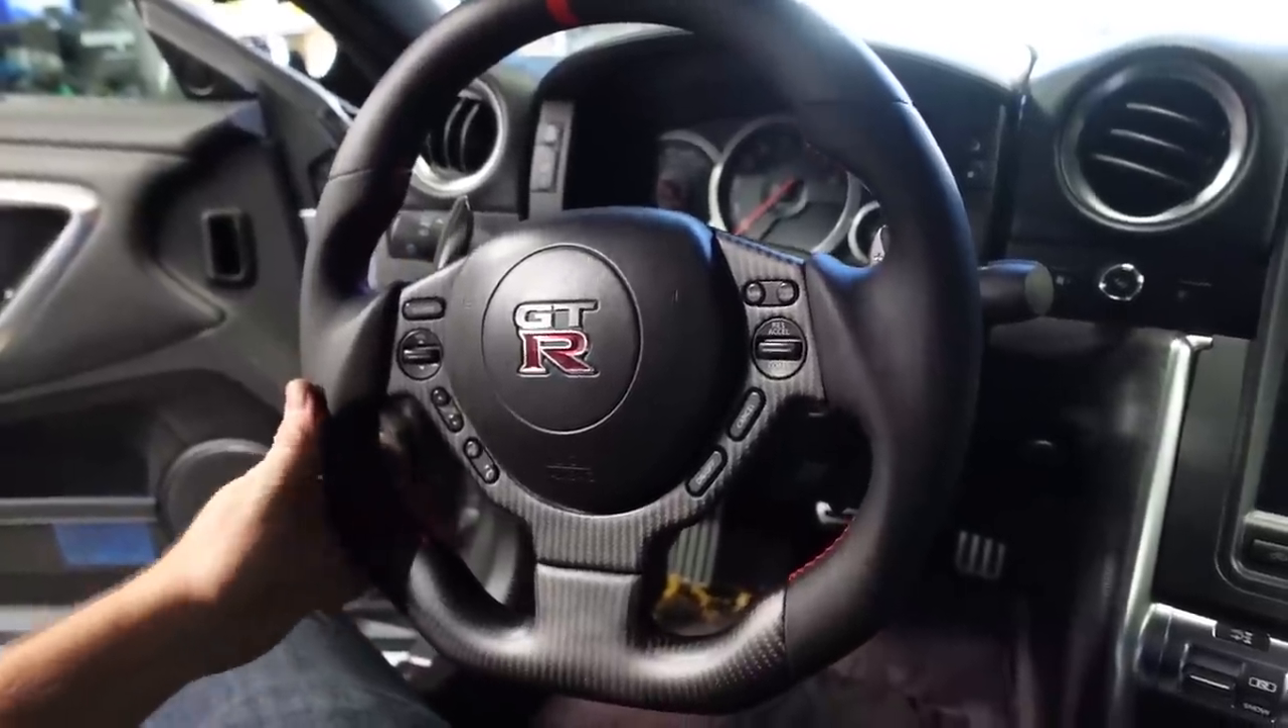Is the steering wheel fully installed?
Yes.